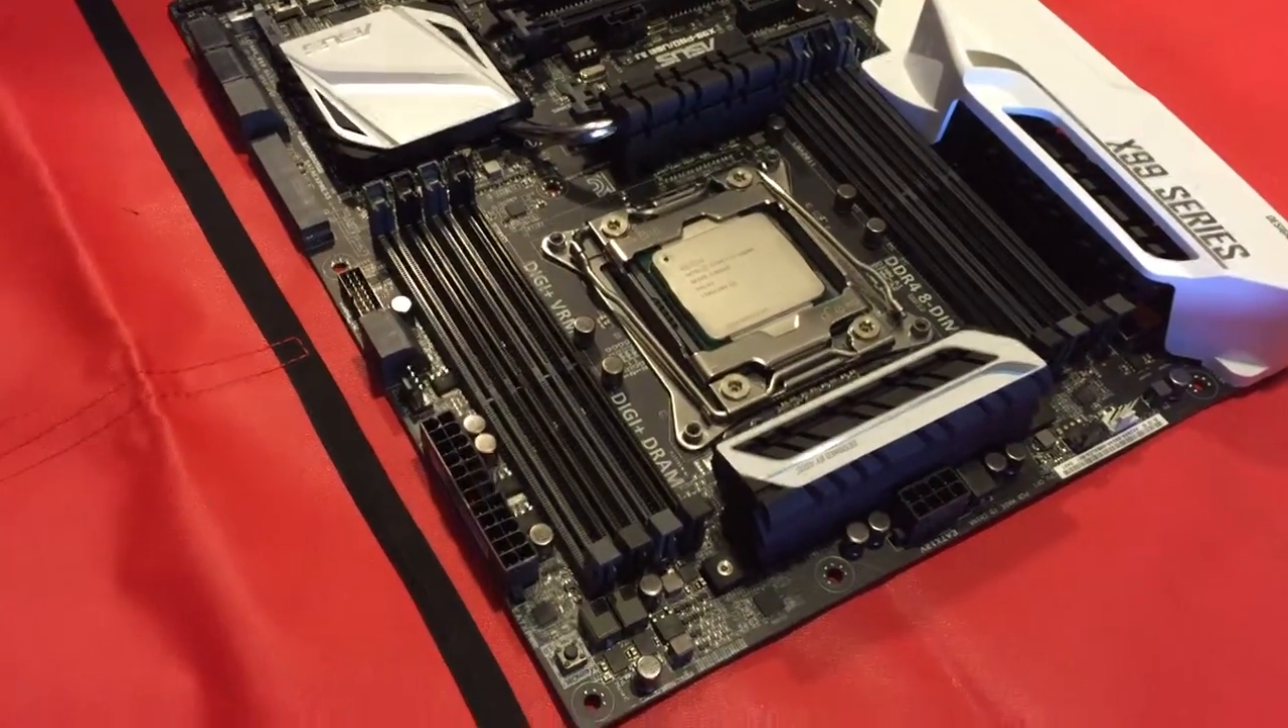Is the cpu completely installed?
Yes.